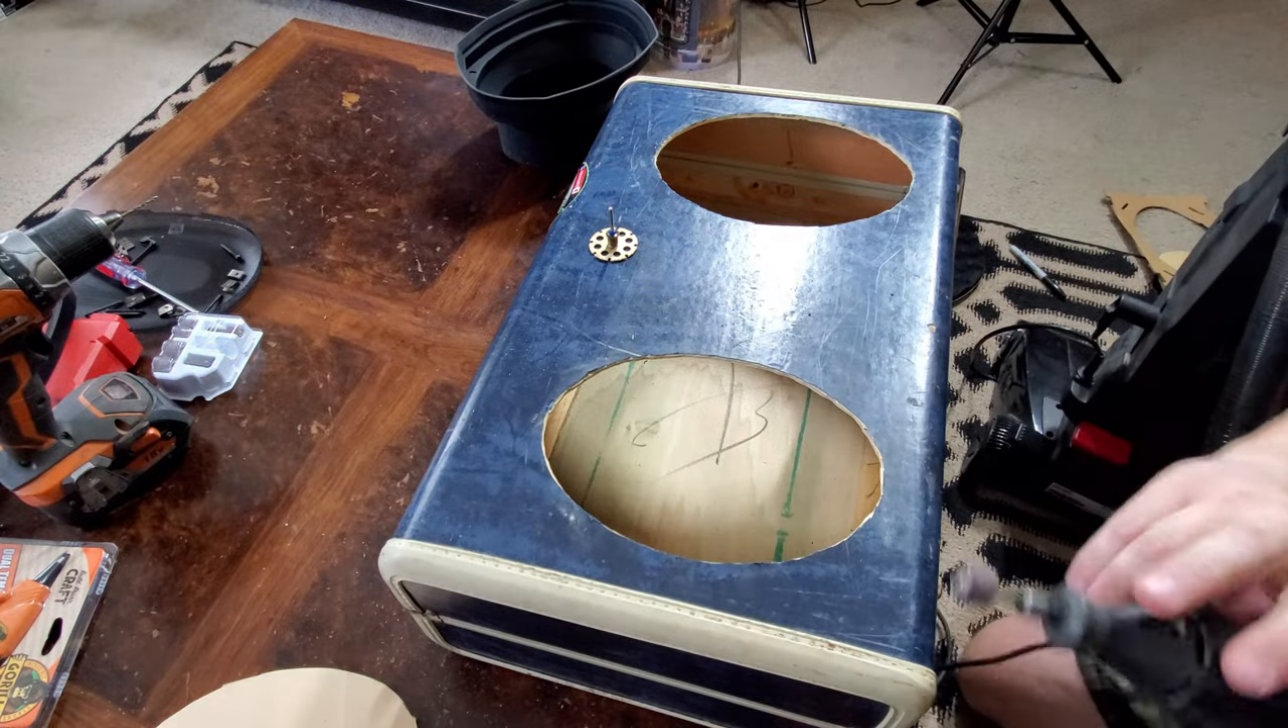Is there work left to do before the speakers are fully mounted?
Yes.